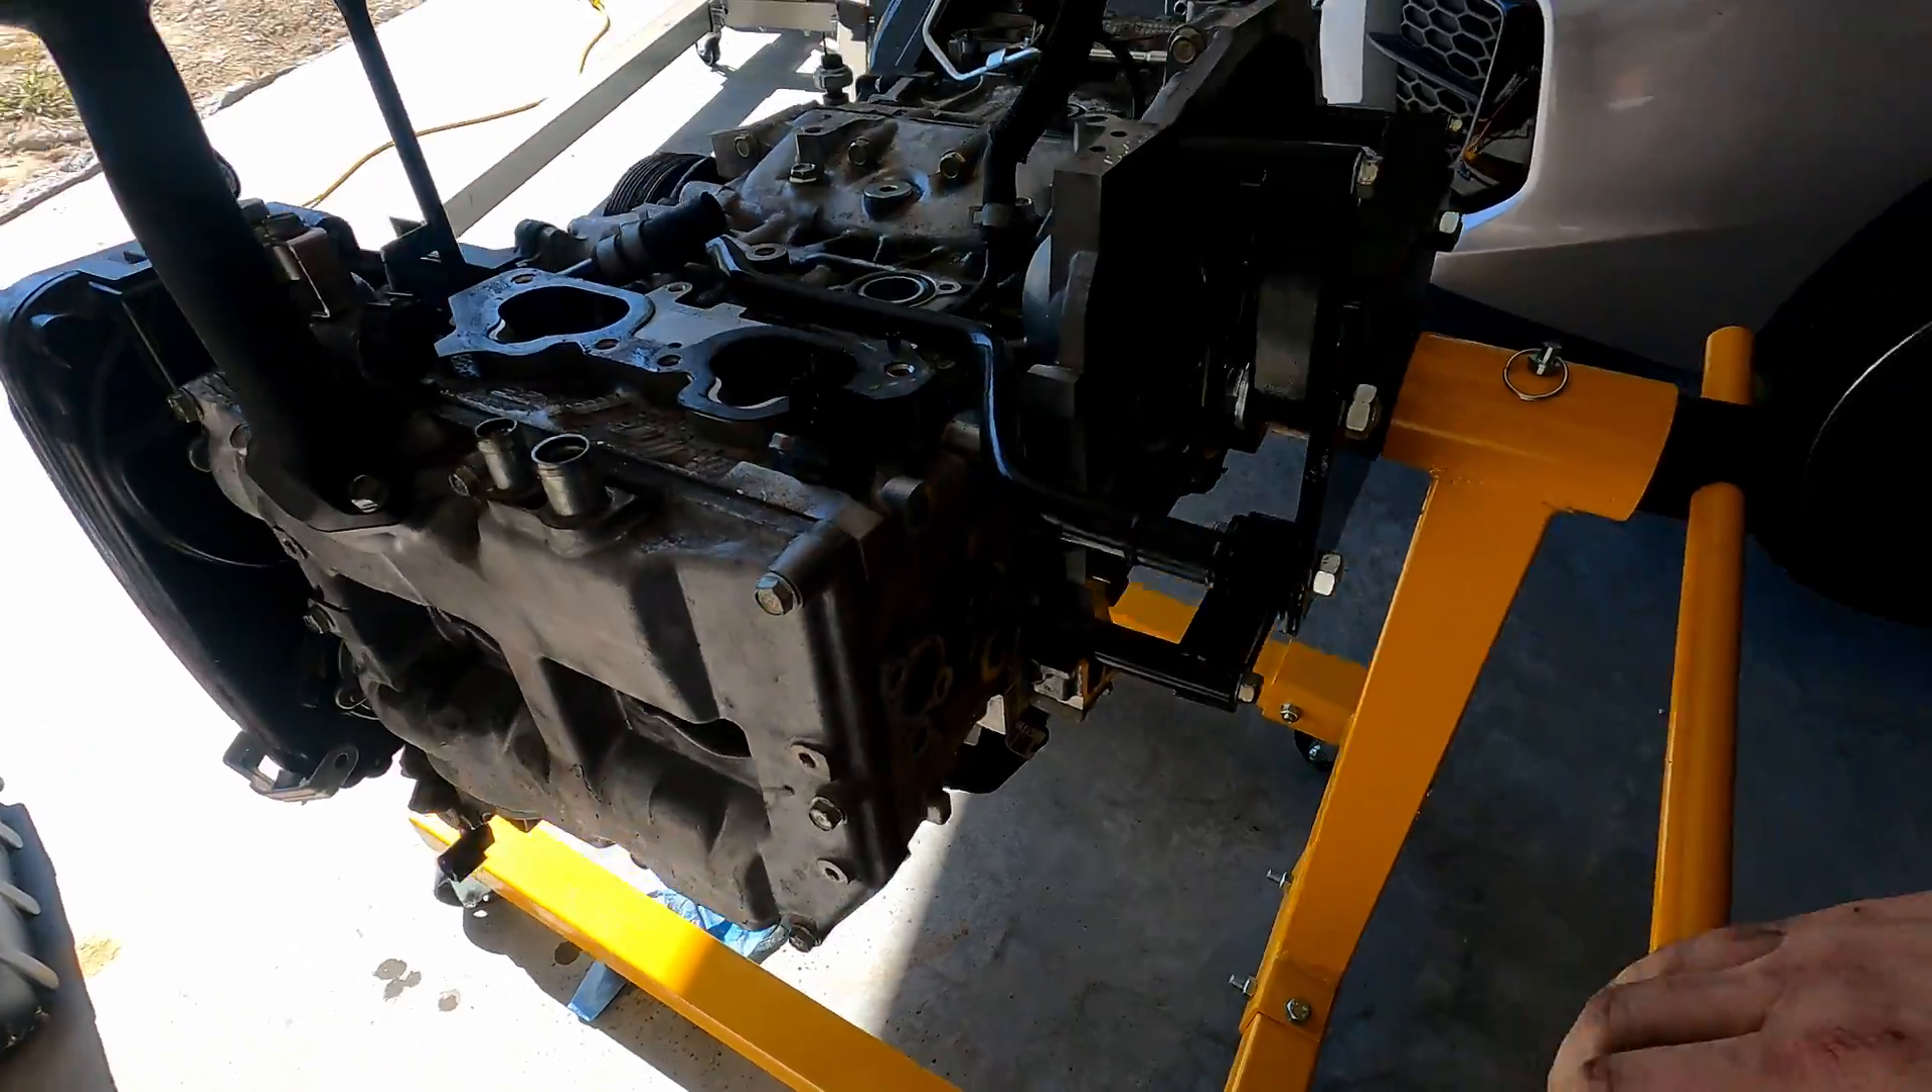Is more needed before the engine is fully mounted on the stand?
No.